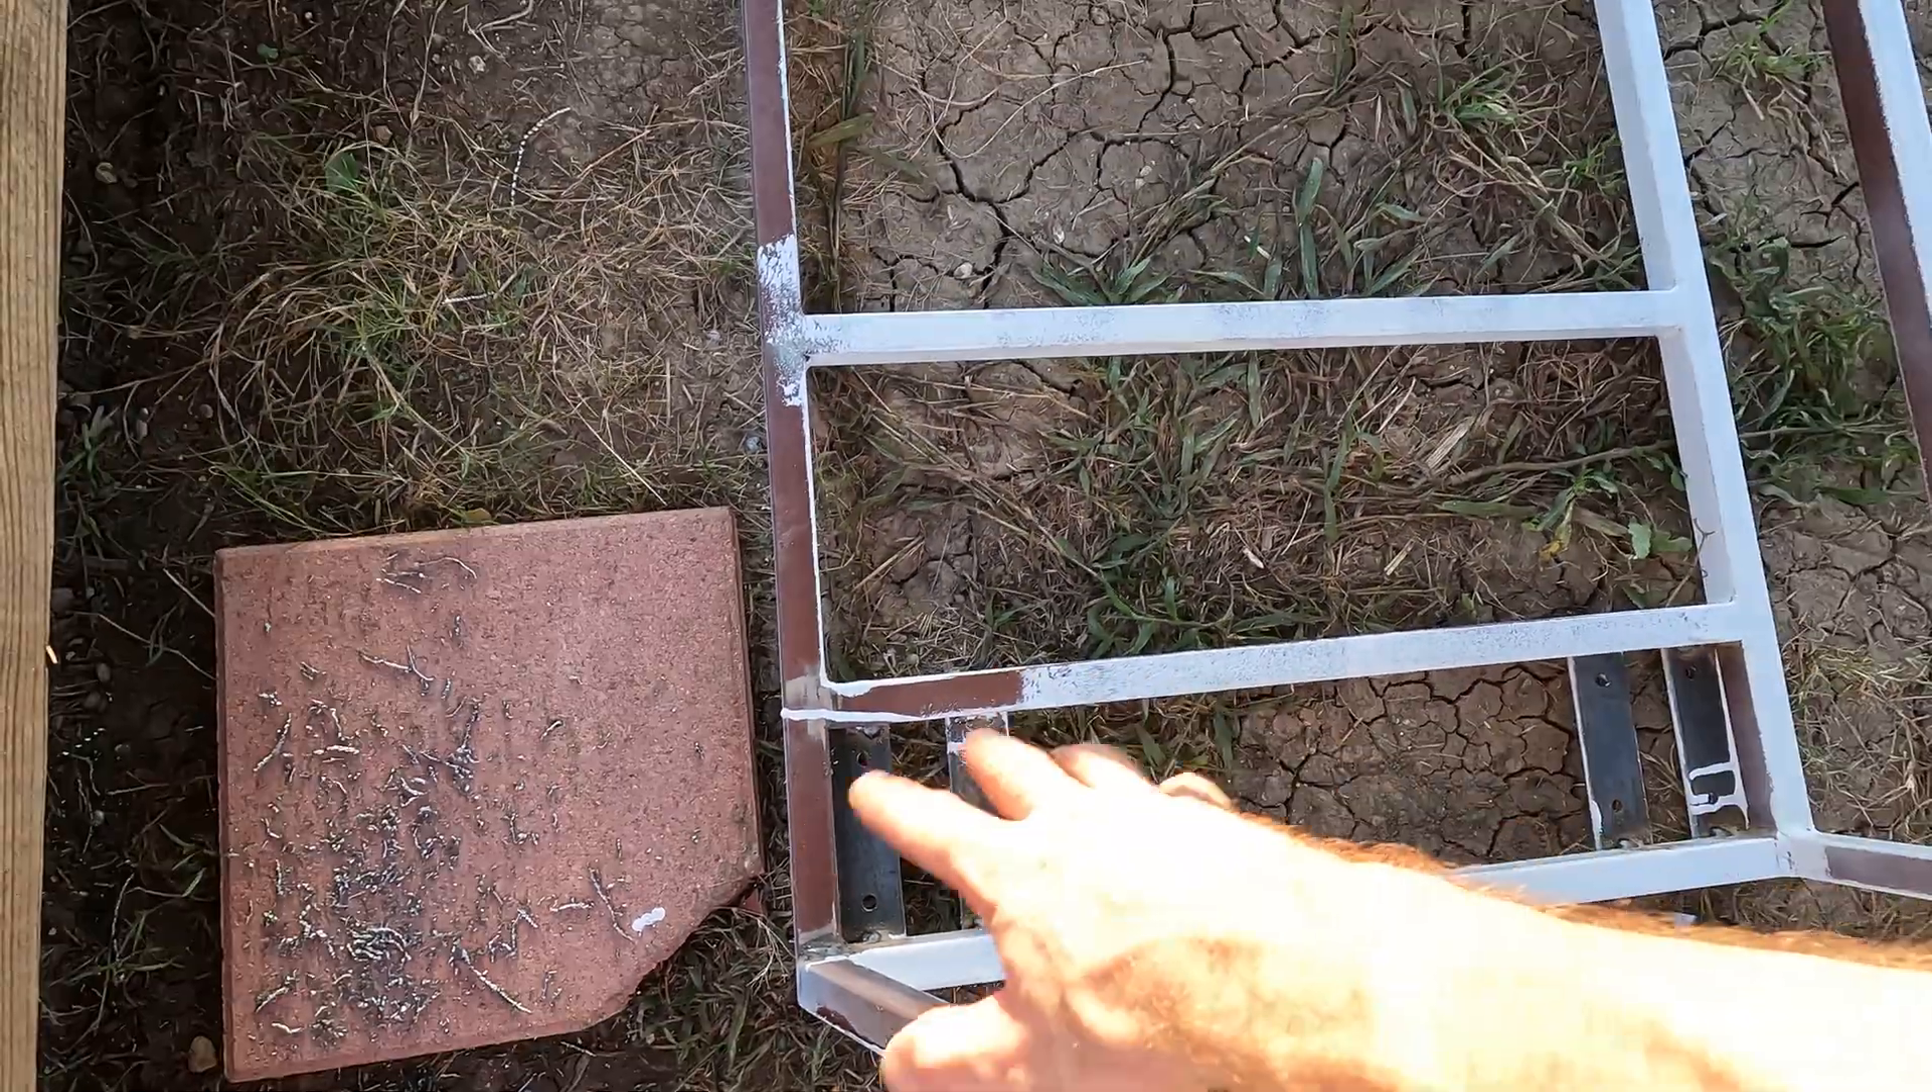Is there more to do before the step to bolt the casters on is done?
Yes.